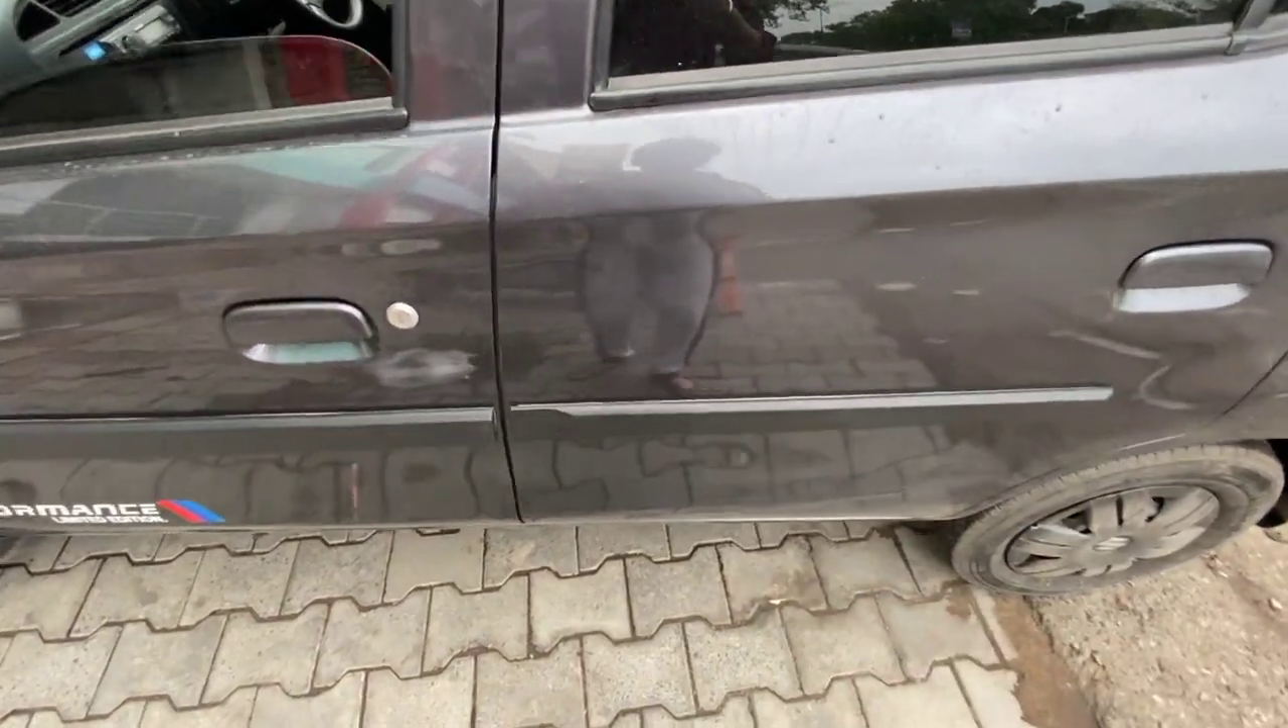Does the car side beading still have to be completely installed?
No.